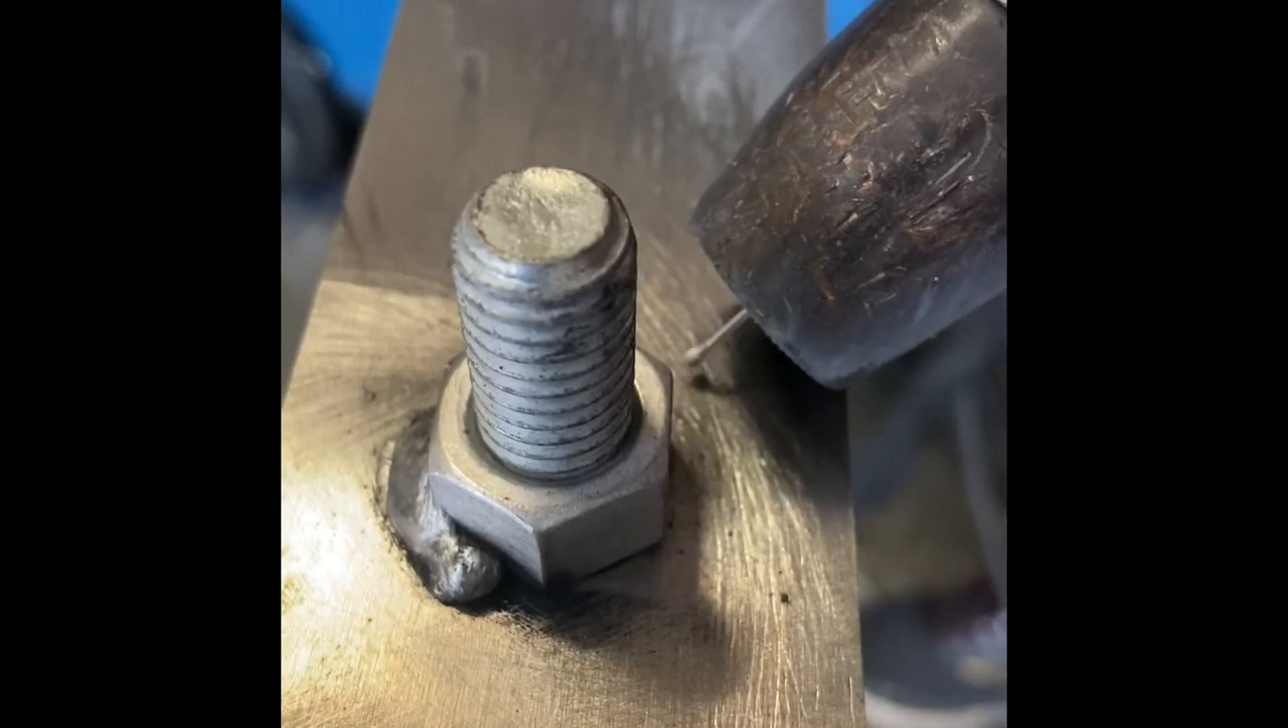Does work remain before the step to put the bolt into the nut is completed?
No.